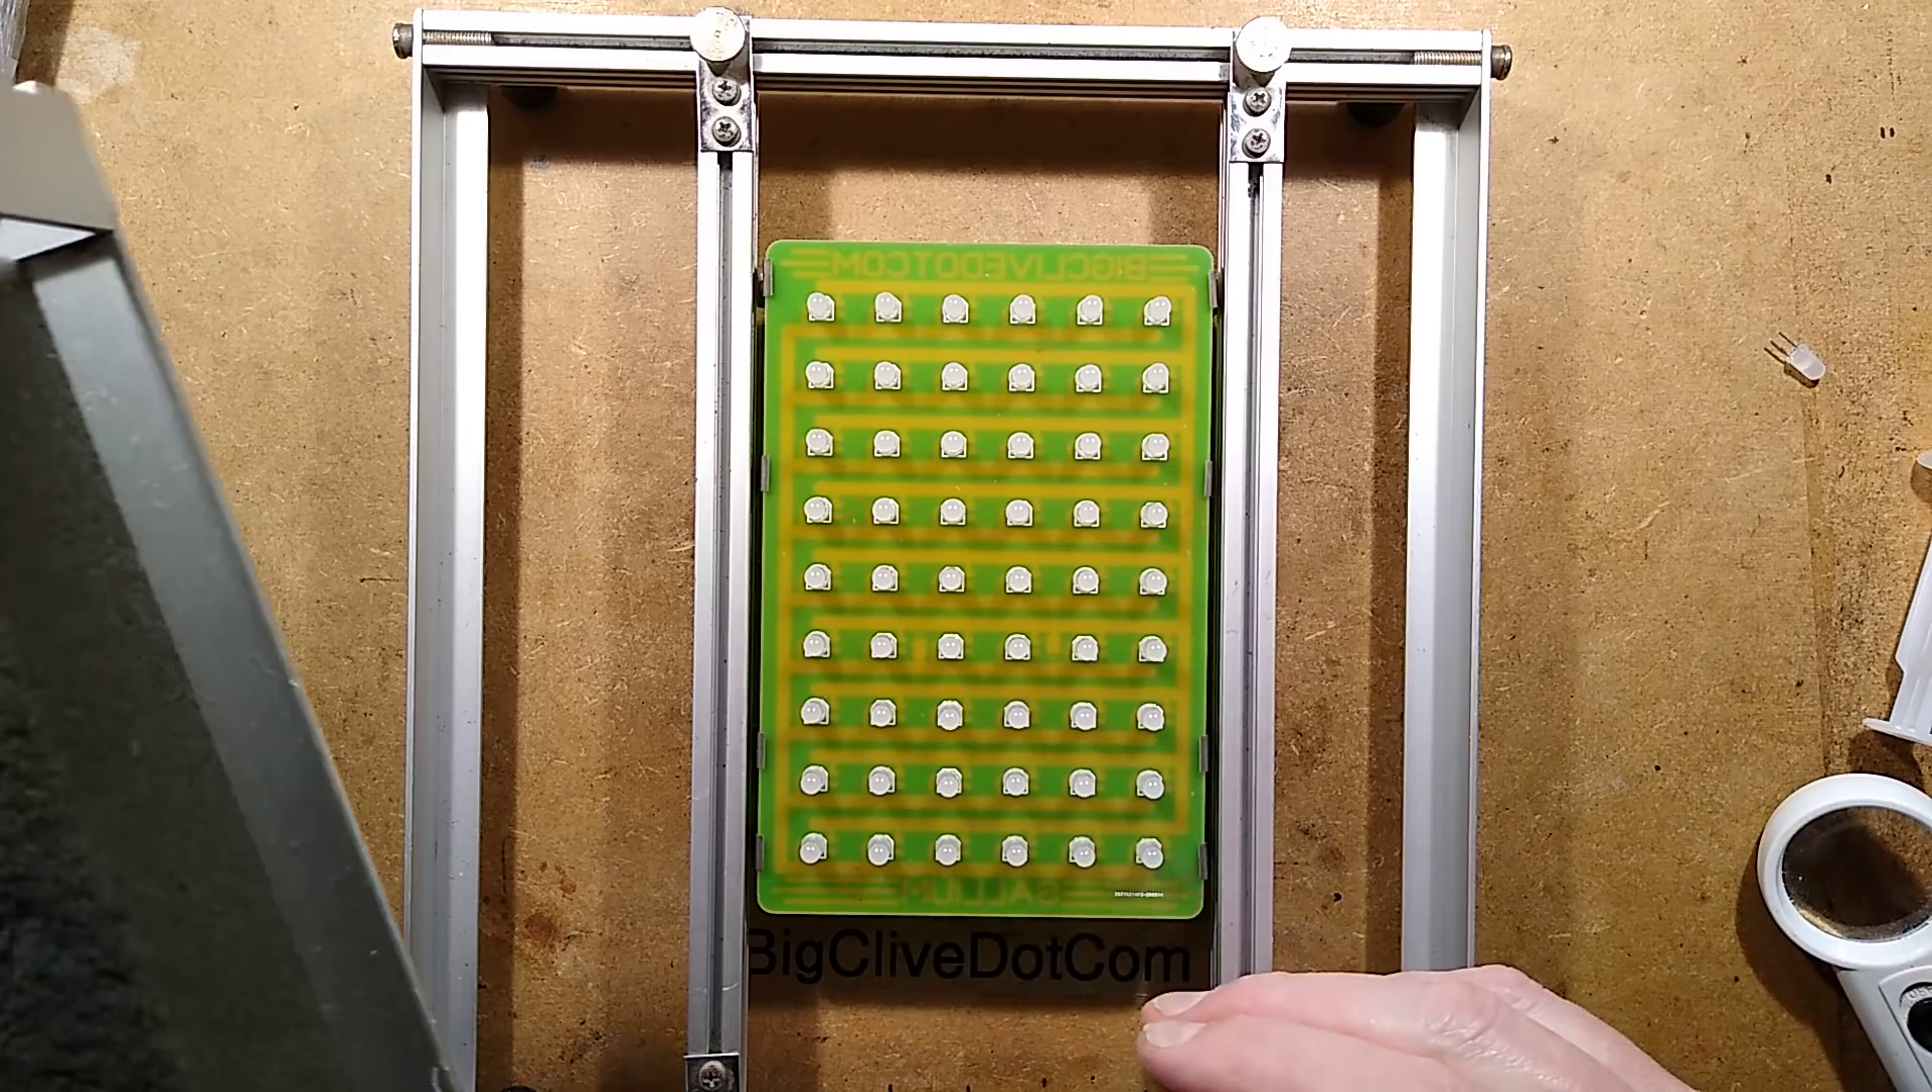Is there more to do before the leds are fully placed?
No.